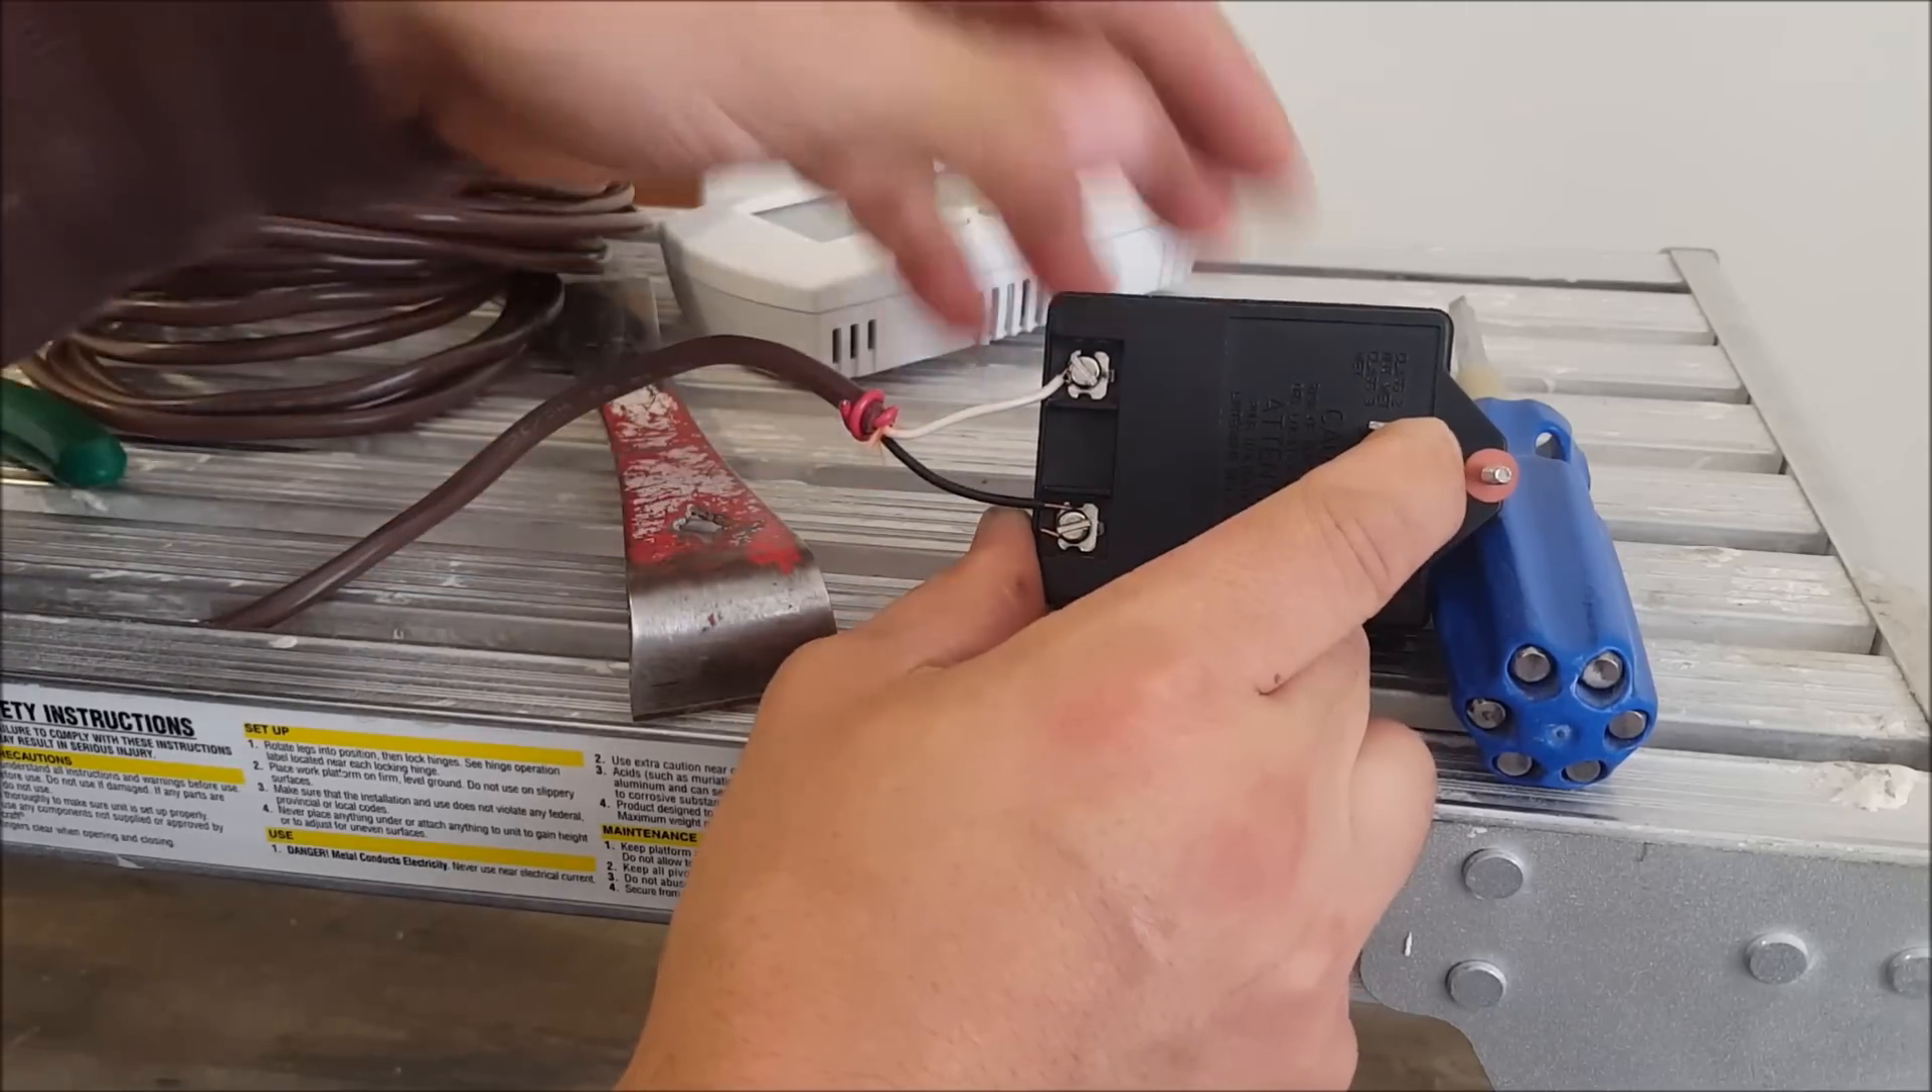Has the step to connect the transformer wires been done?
Yes.